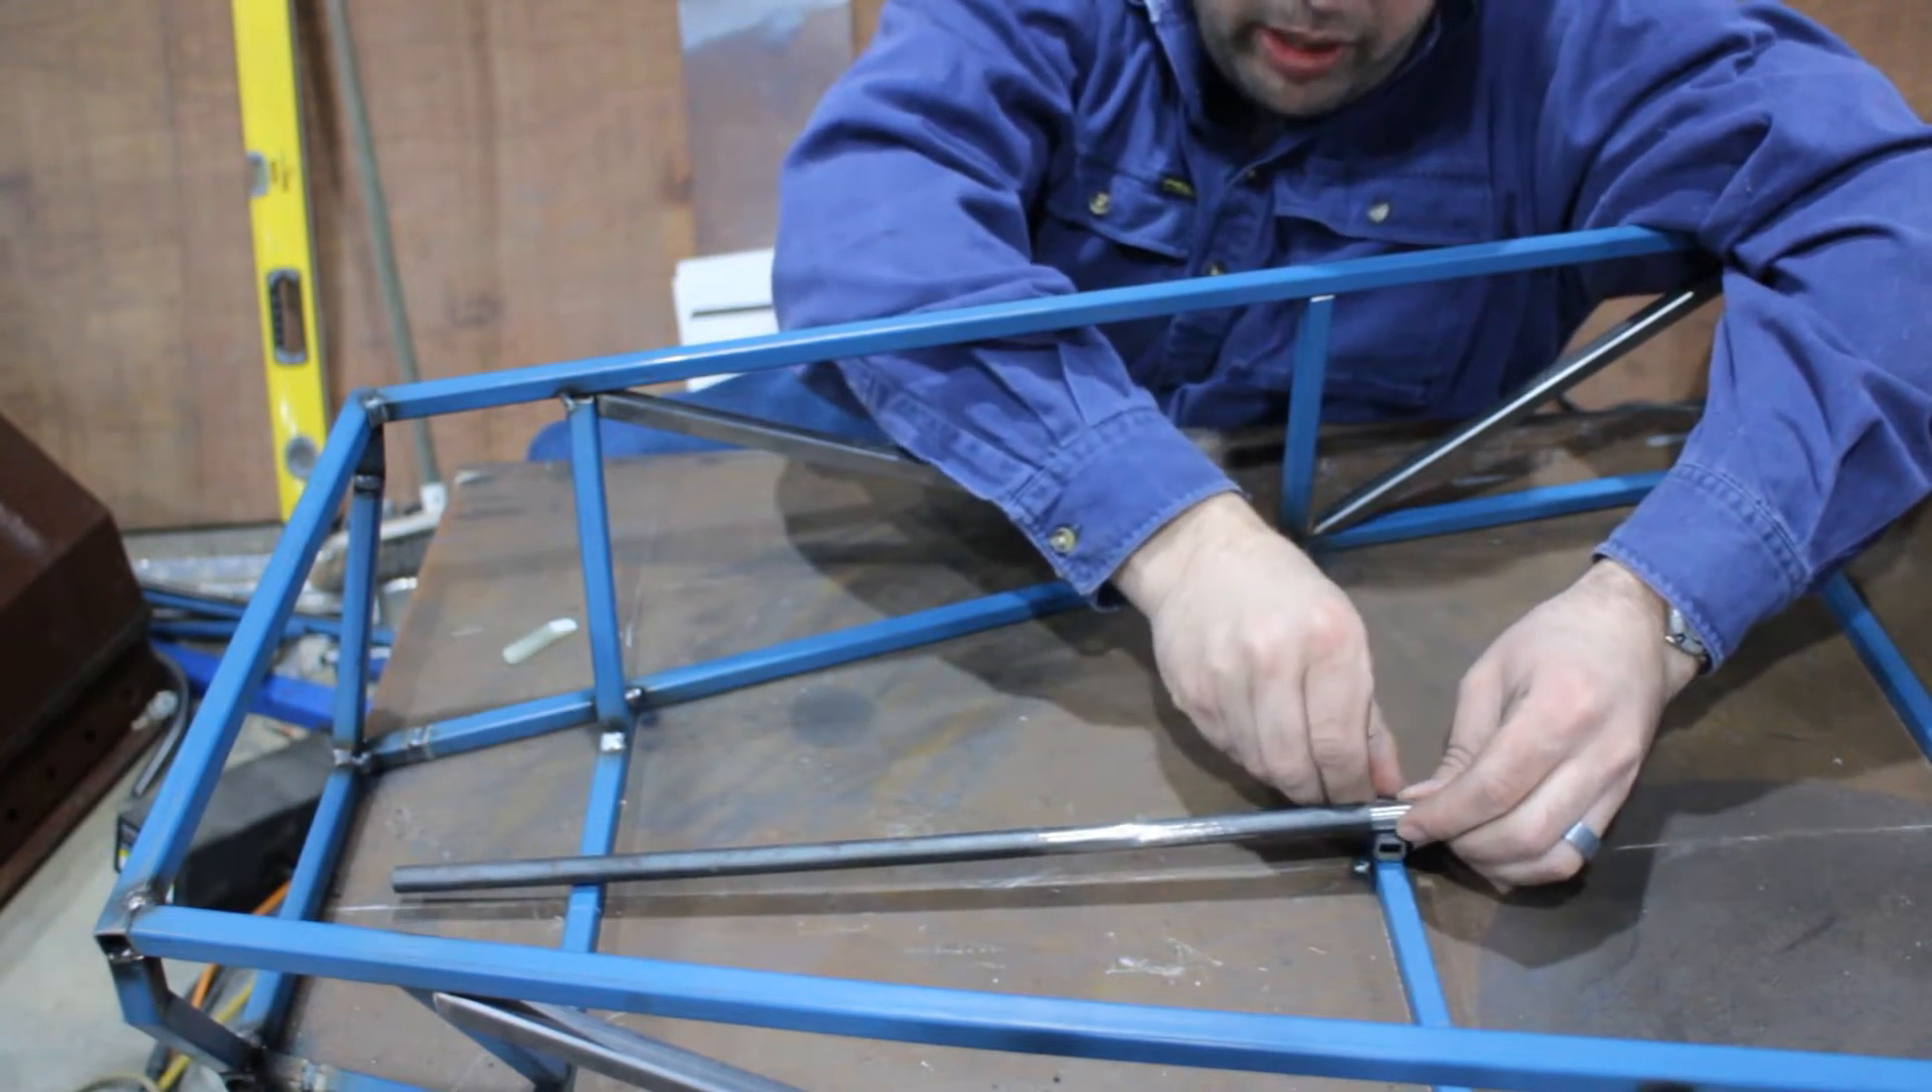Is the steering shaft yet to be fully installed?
Yes.